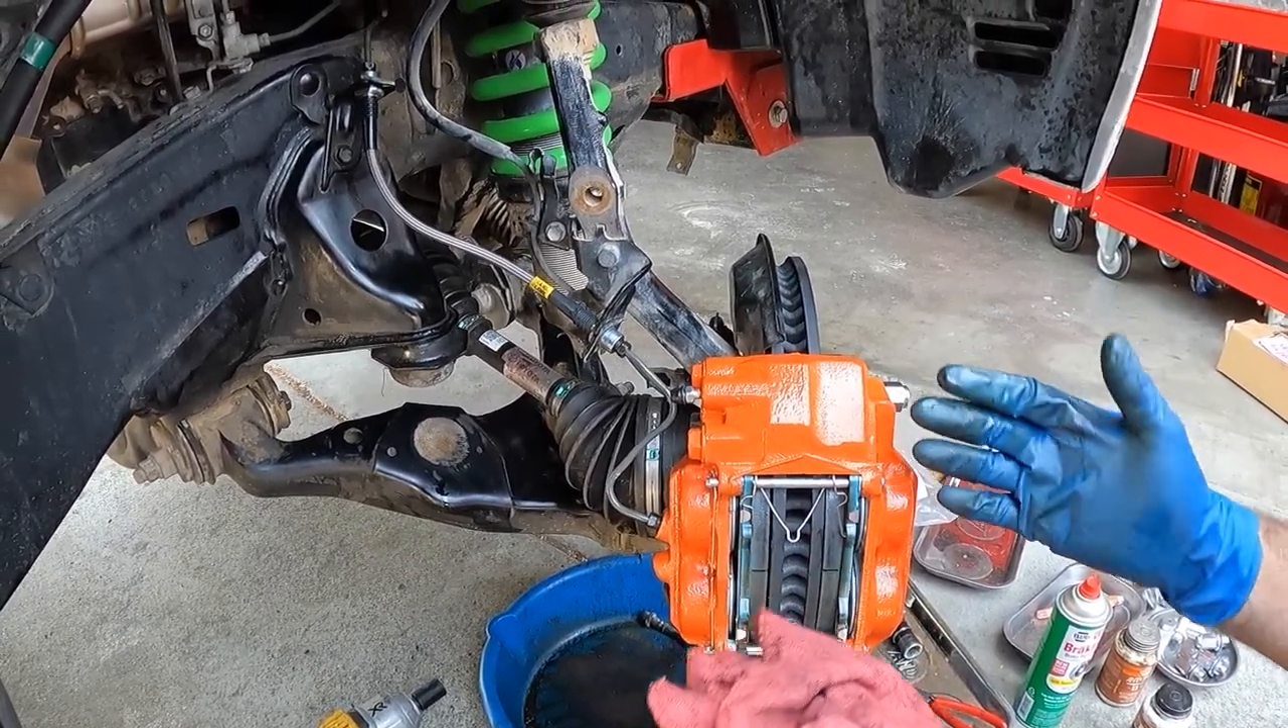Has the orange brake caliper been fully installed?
Yes.